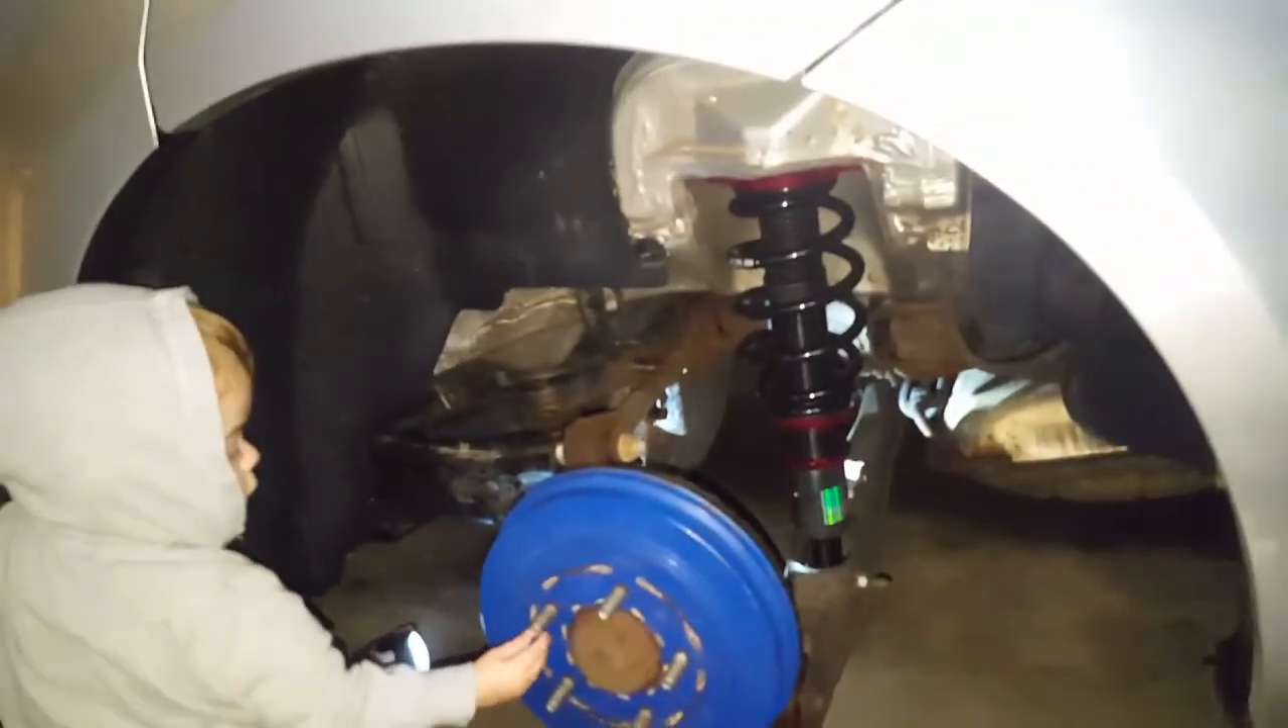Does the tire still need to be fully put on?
Yes.